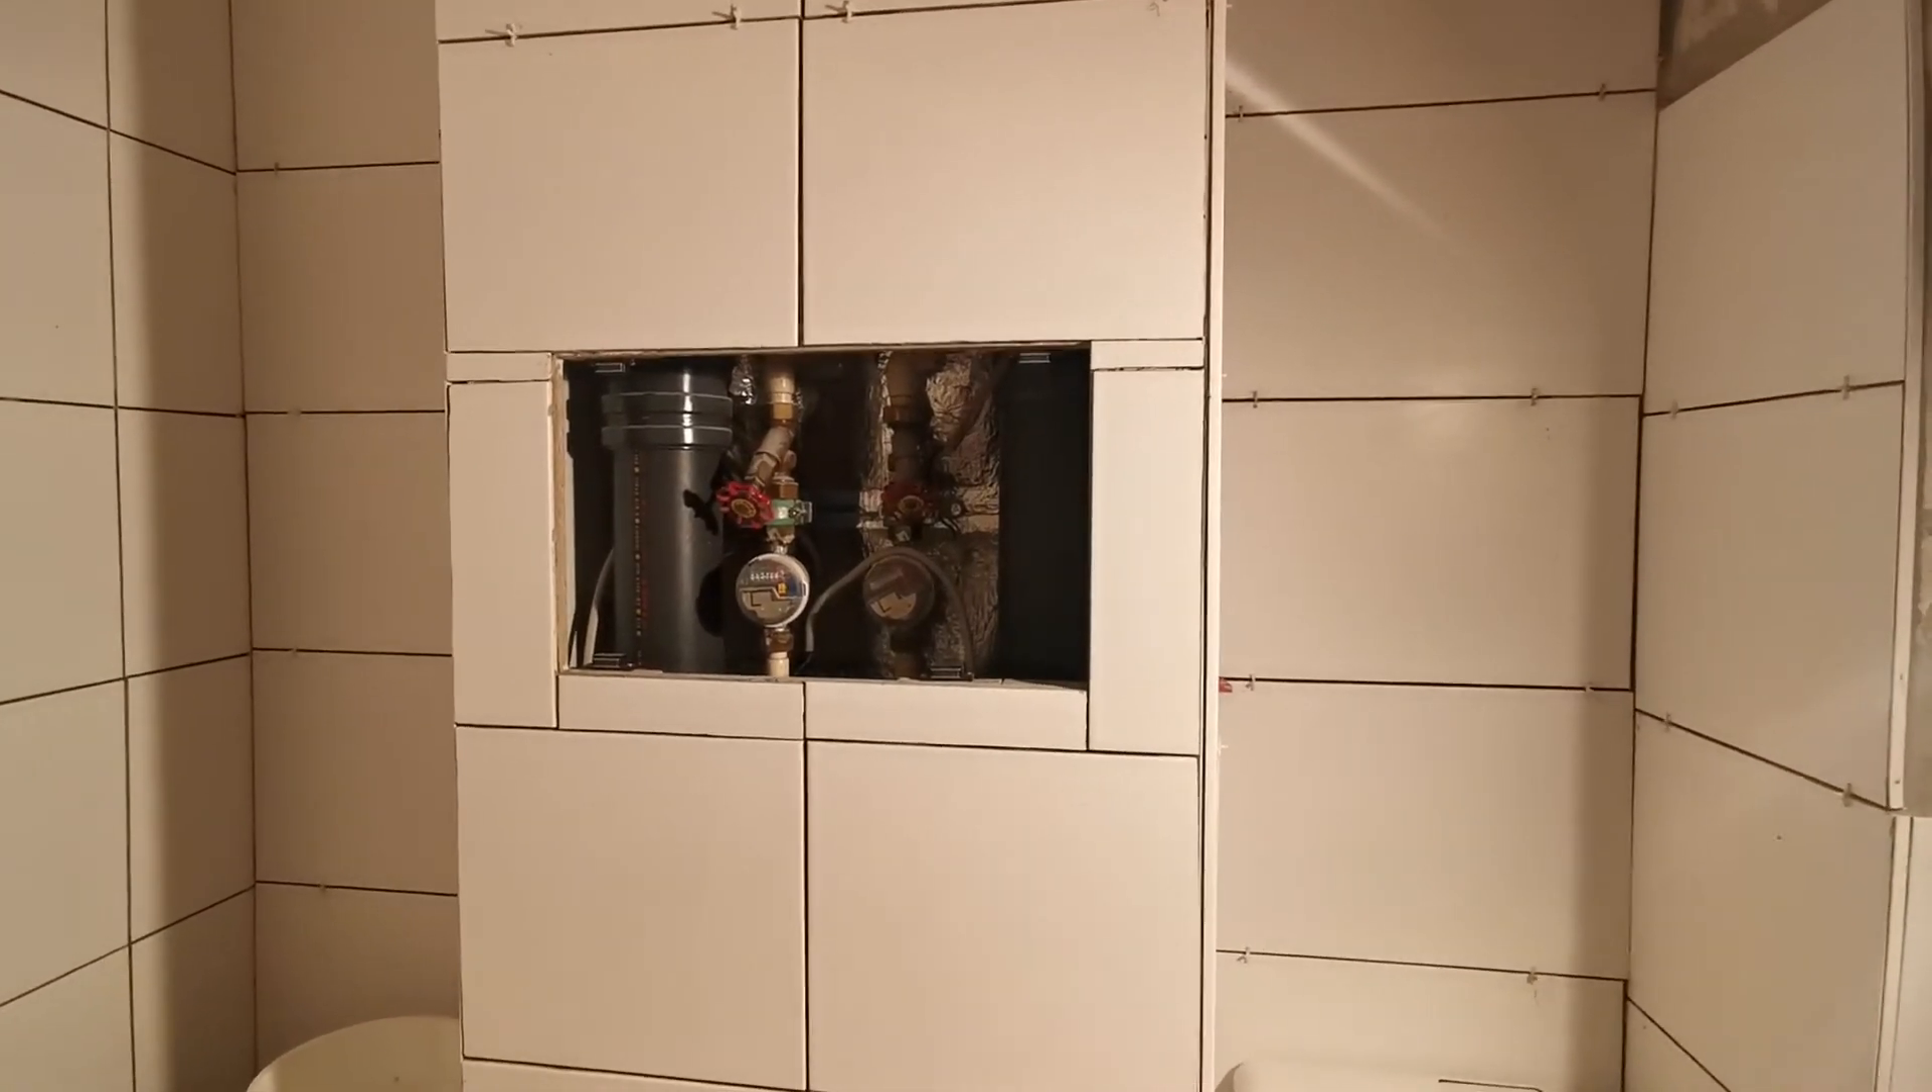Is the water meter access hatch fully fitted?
No.